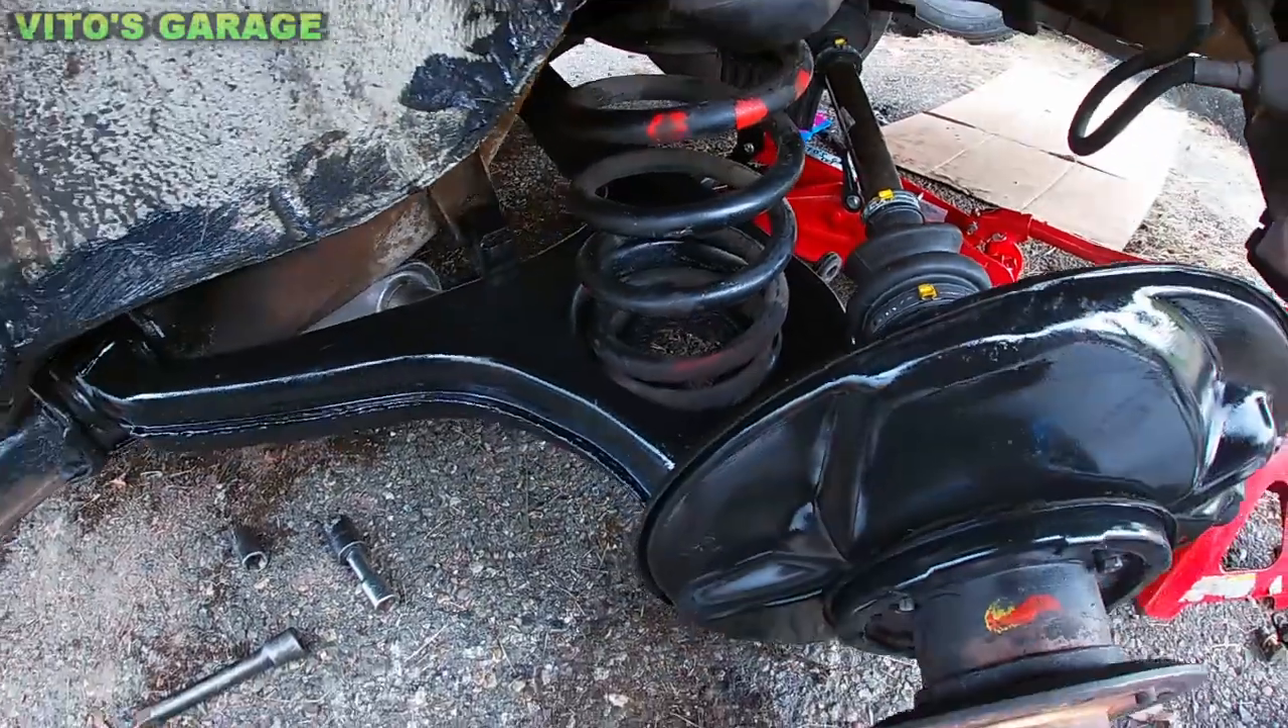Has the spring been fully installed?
Yes.